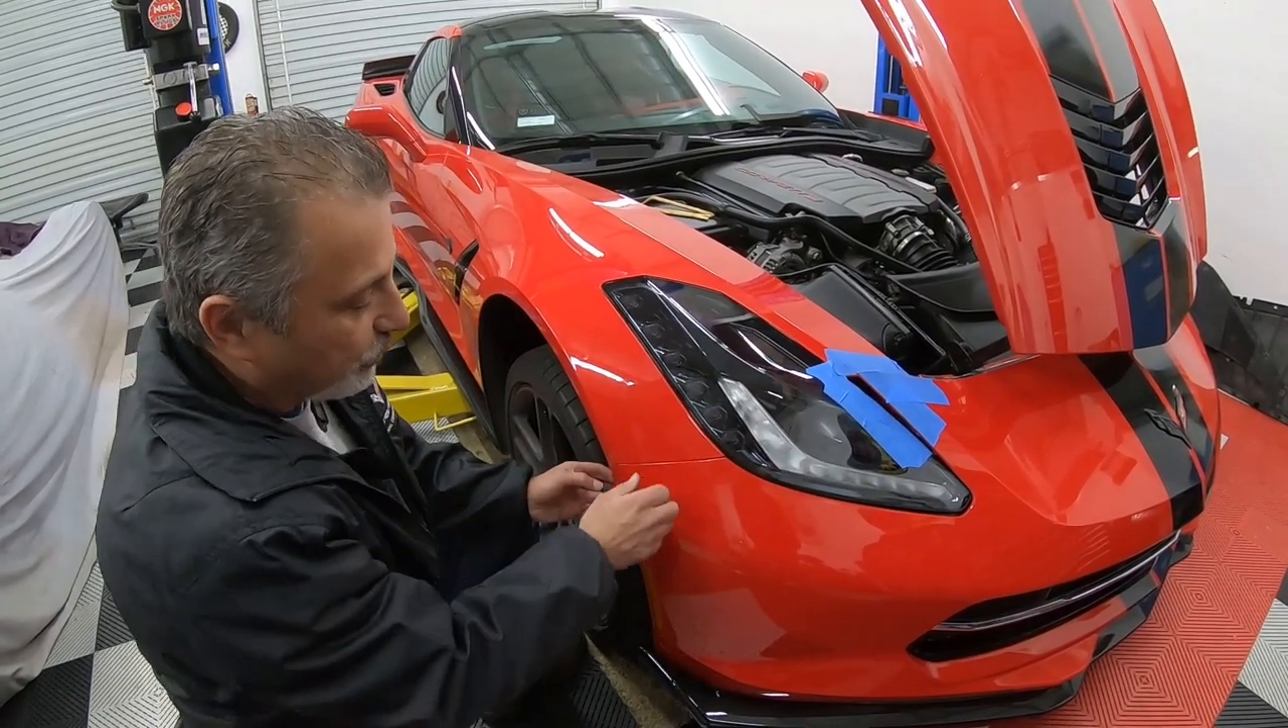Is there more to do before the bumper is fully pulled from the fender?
Yes.